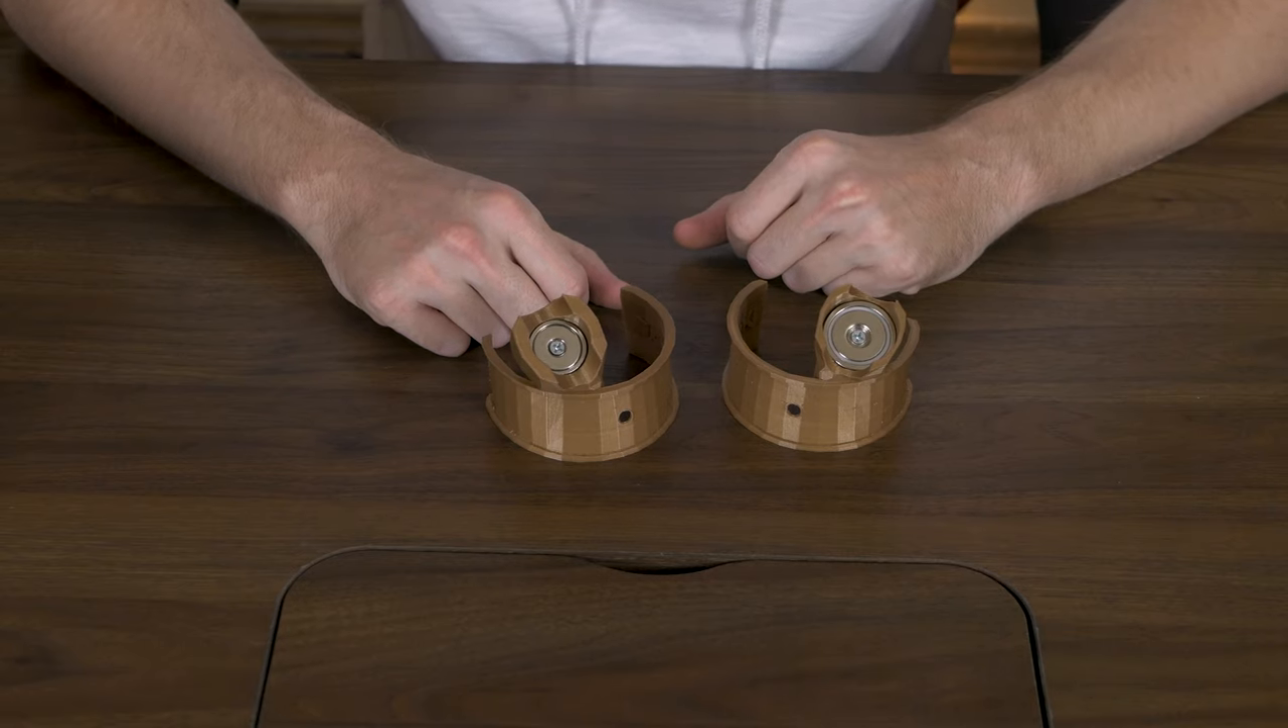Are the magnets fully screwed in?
Yes.